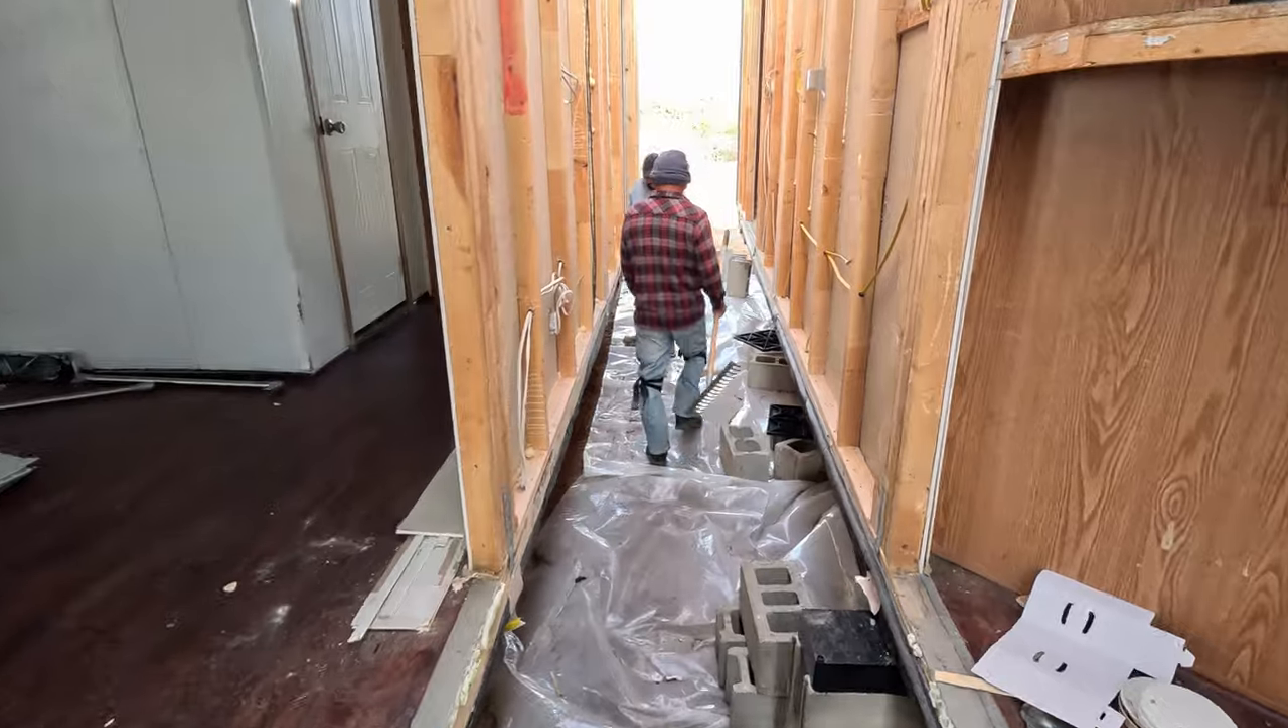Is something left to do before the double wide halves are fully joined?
Yes.